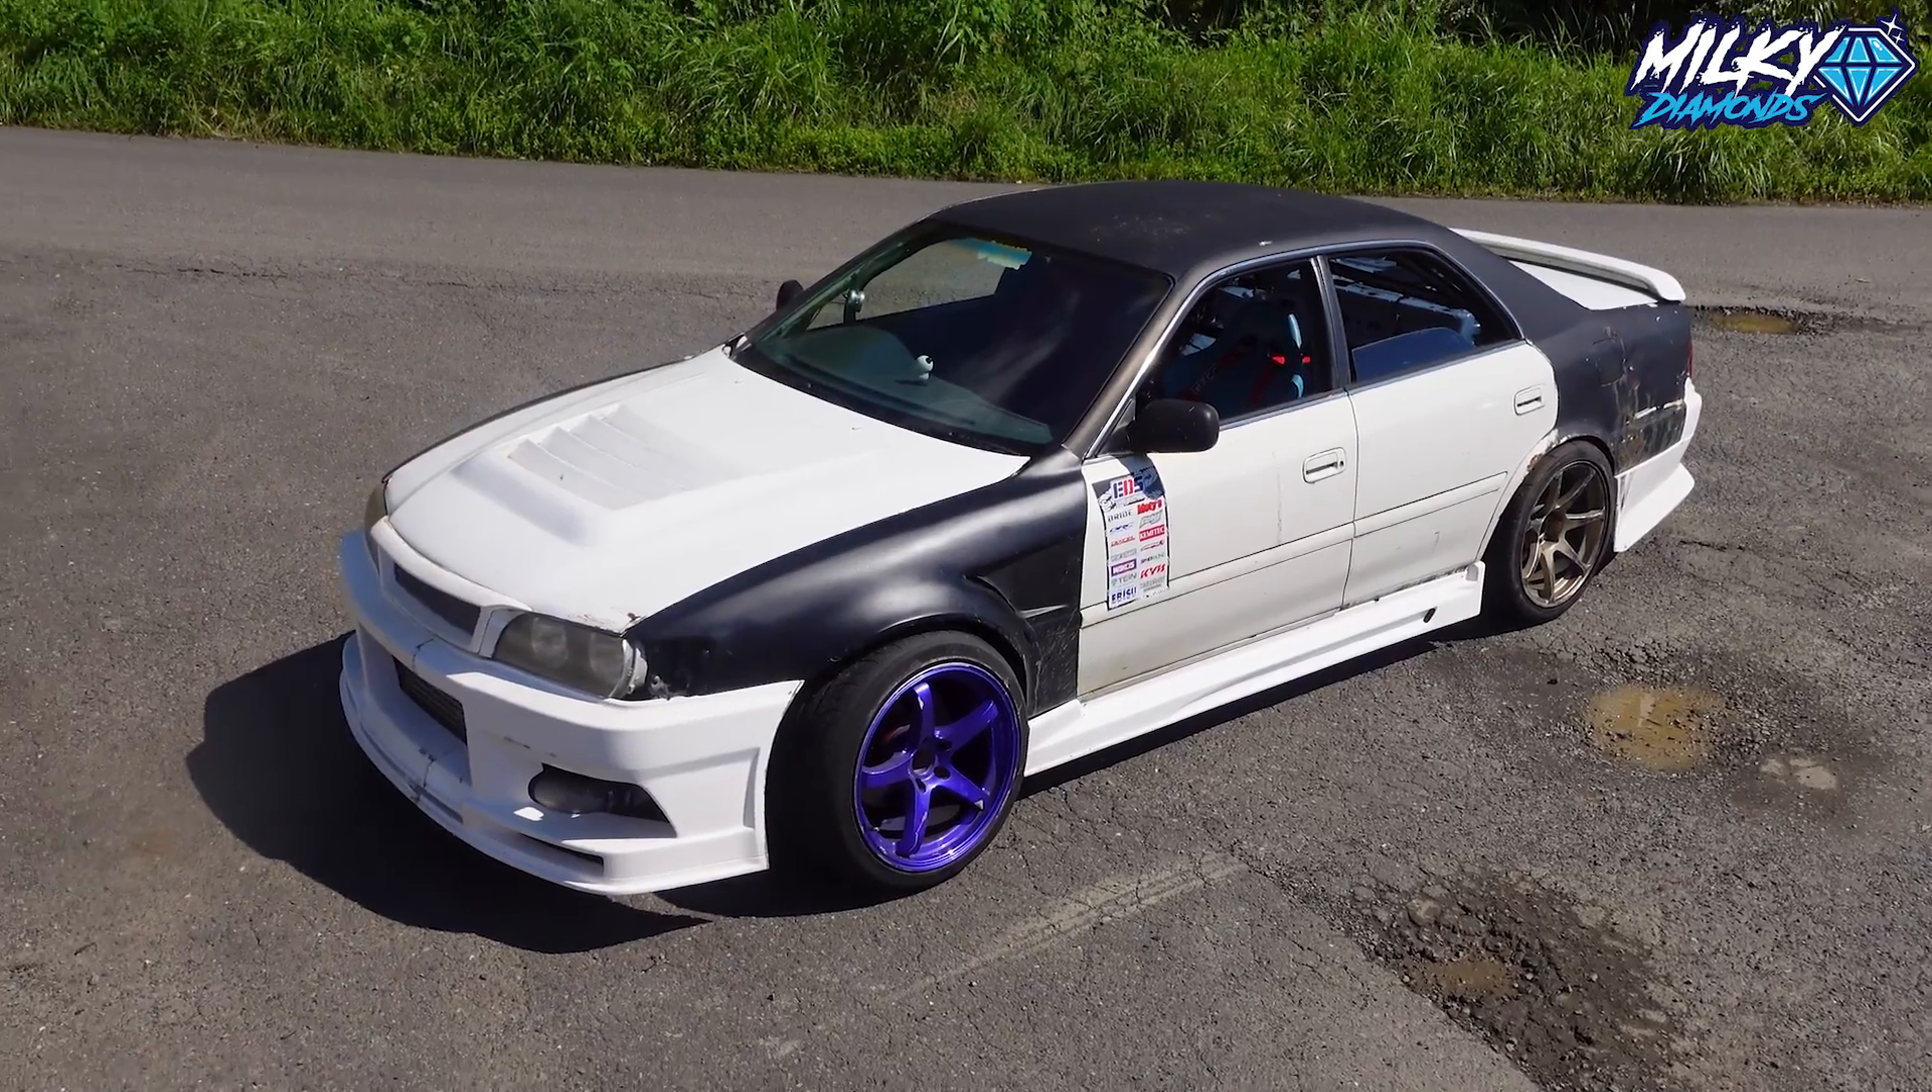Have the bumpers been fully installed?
Yes.